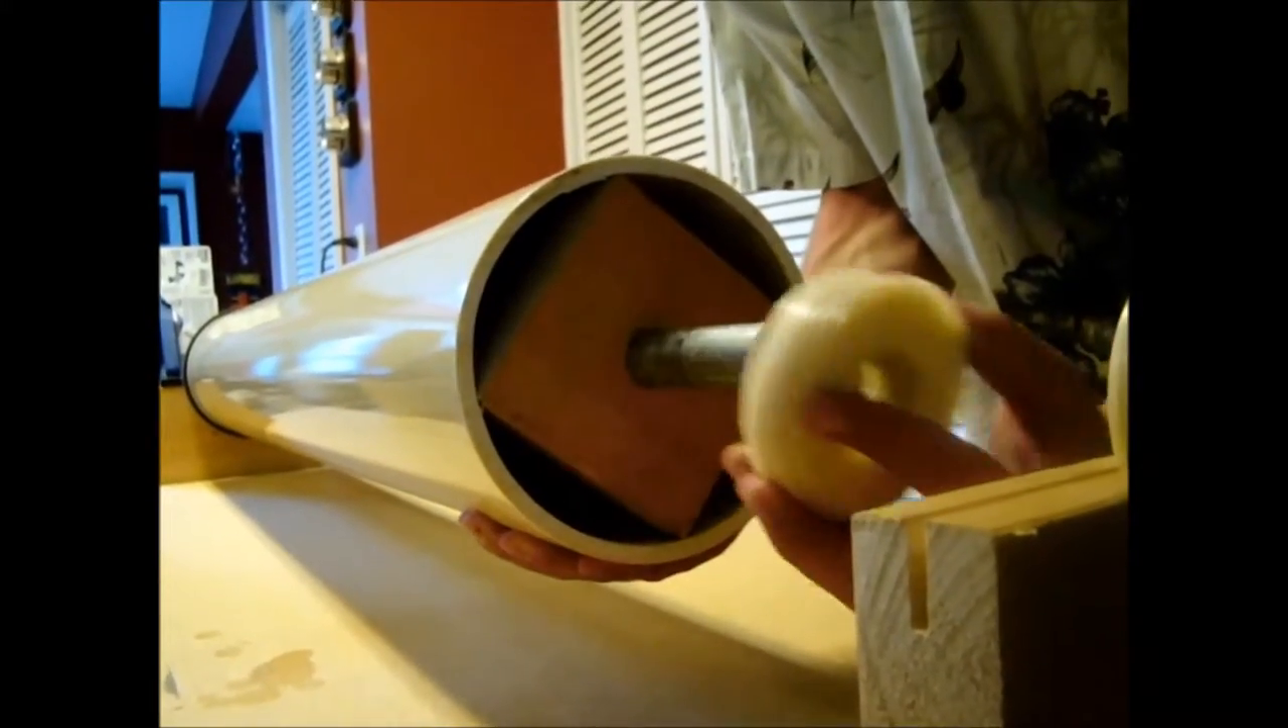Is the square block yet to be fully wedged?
No.